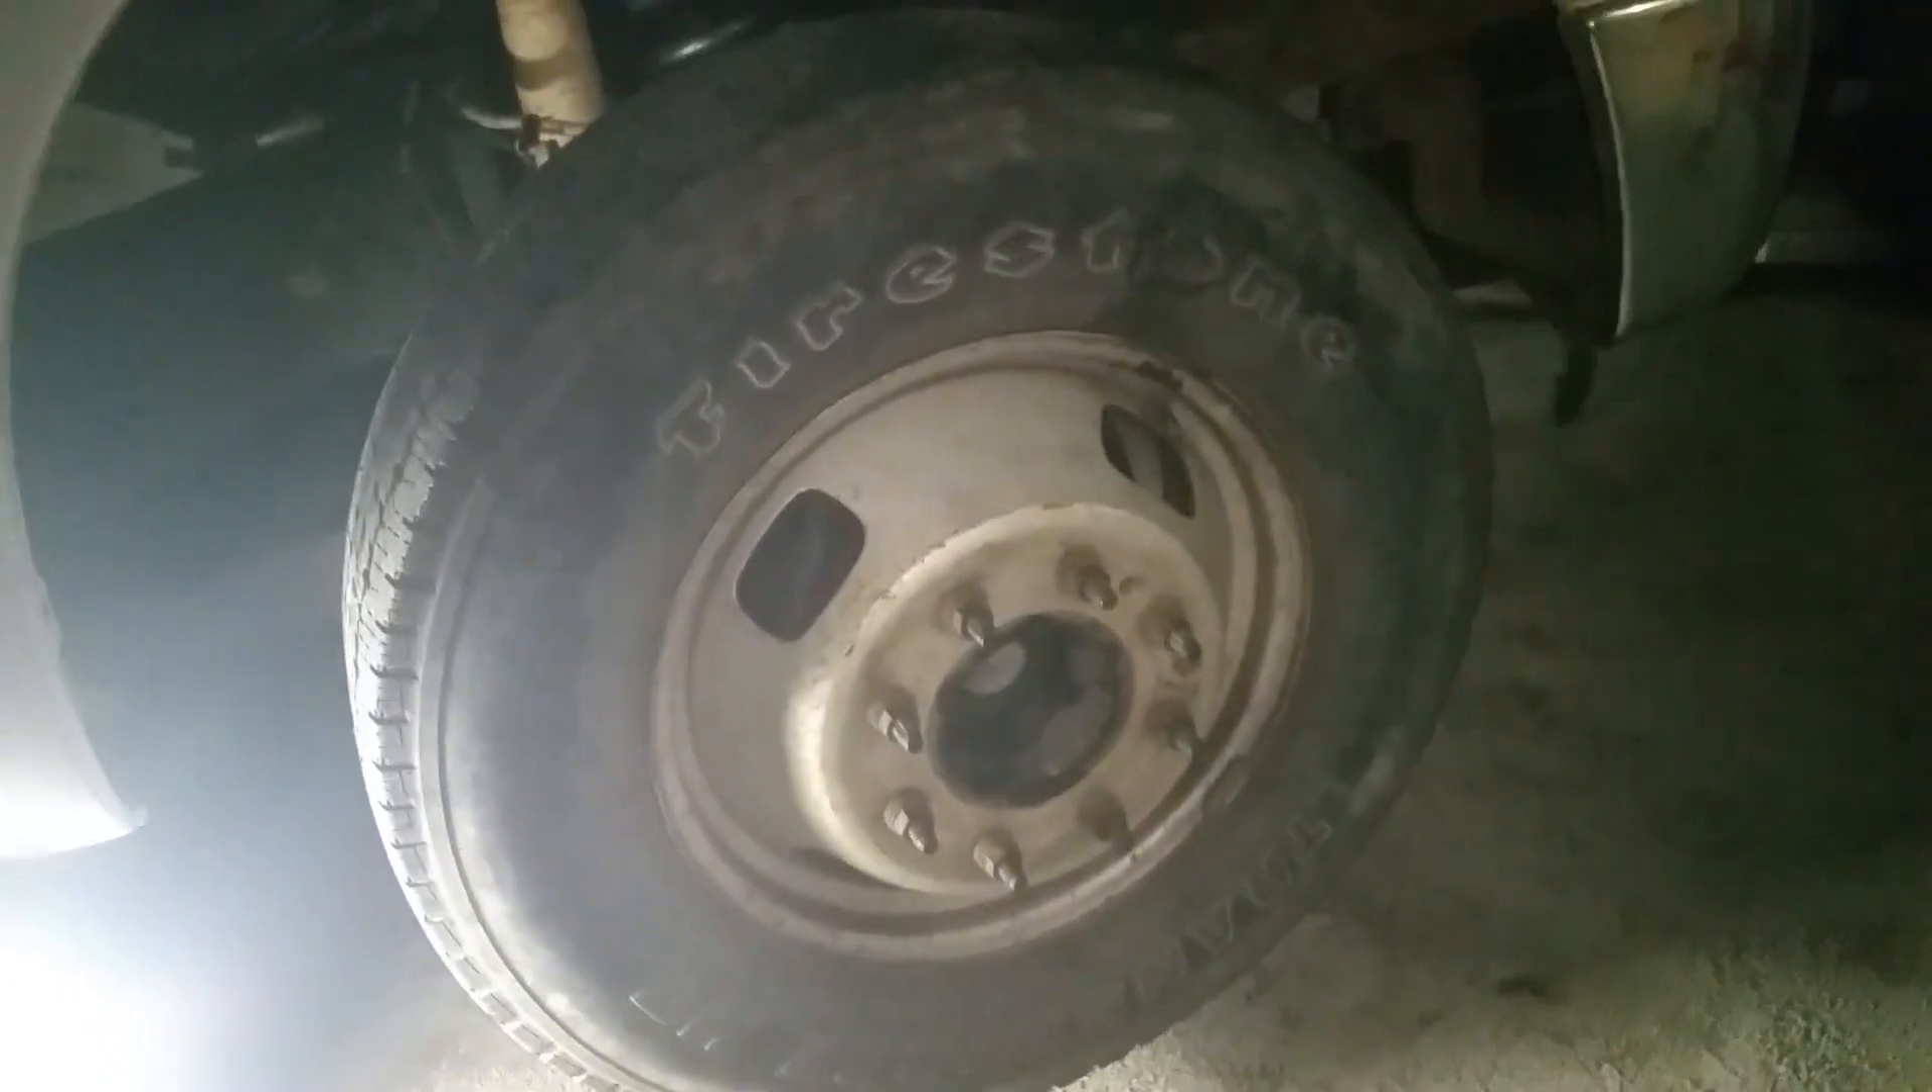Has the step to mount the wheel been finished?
Yes.